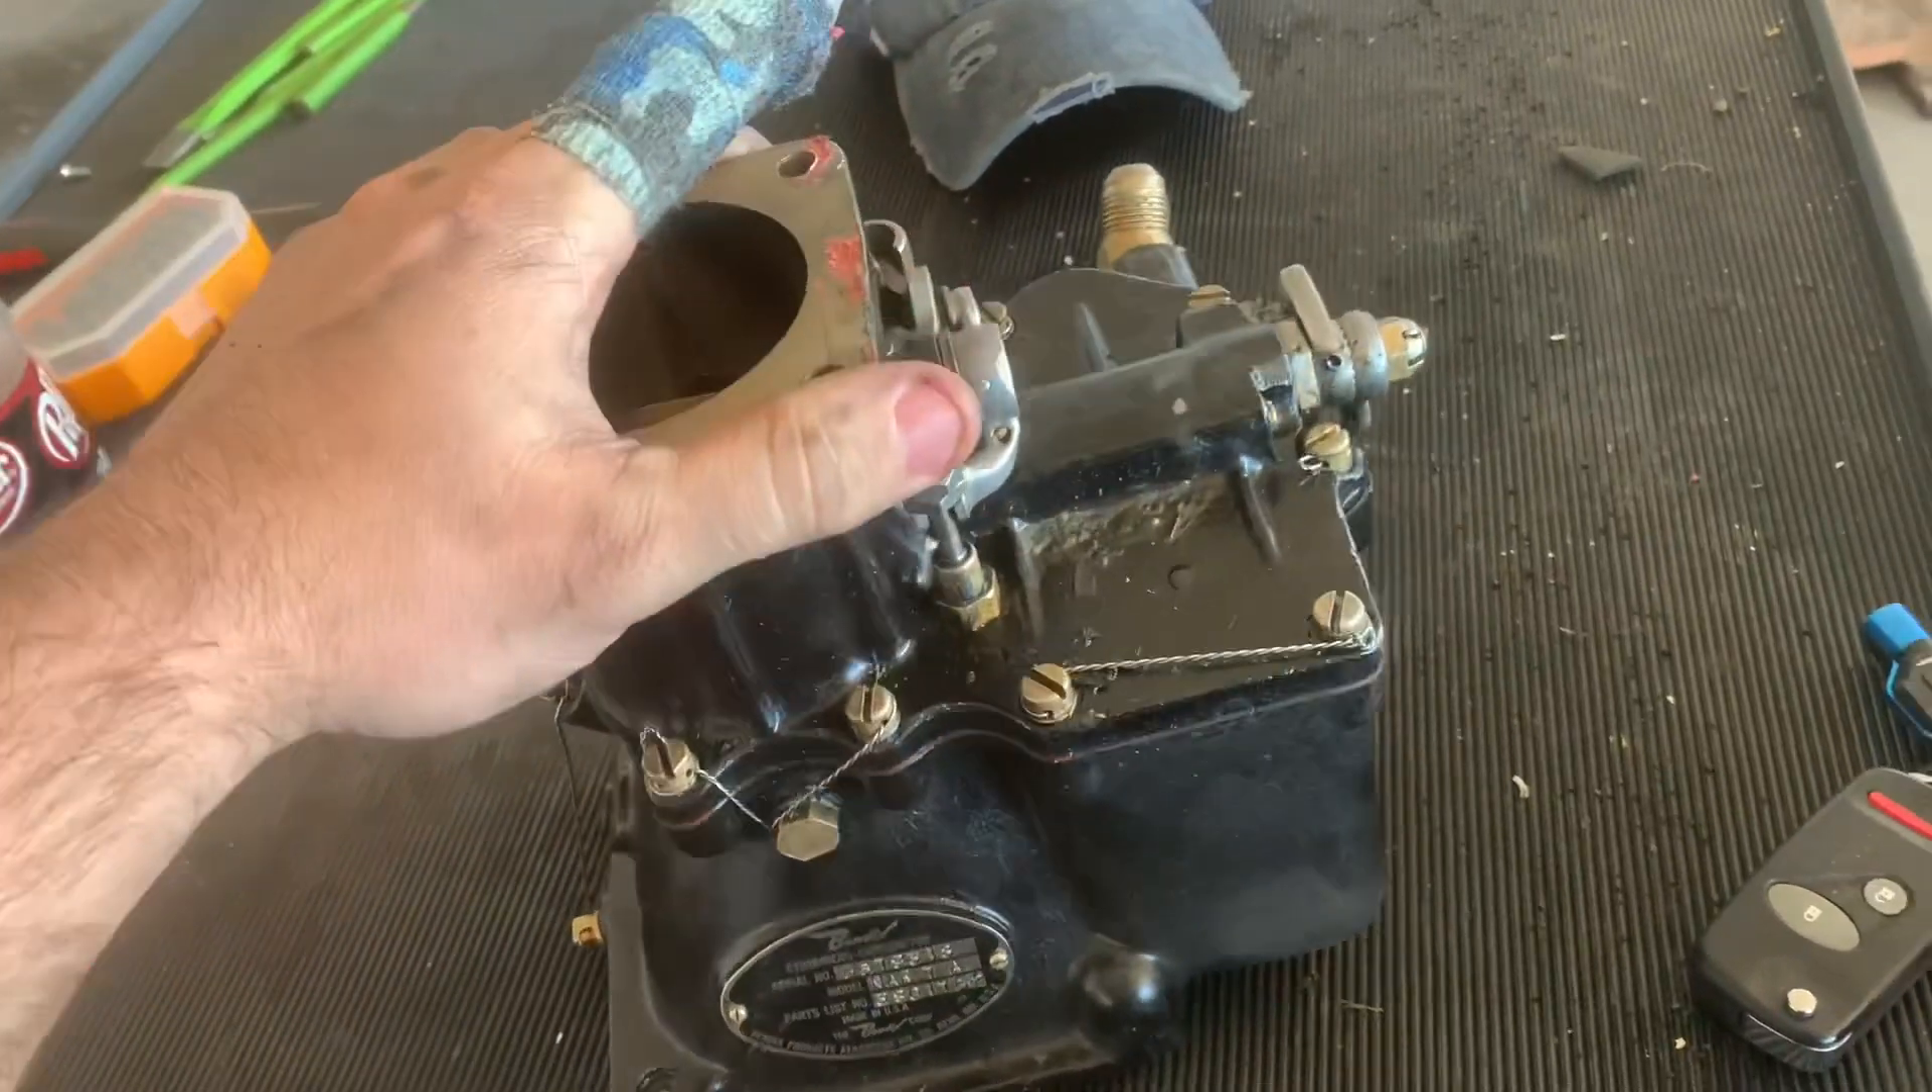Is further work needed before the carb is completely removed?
No.